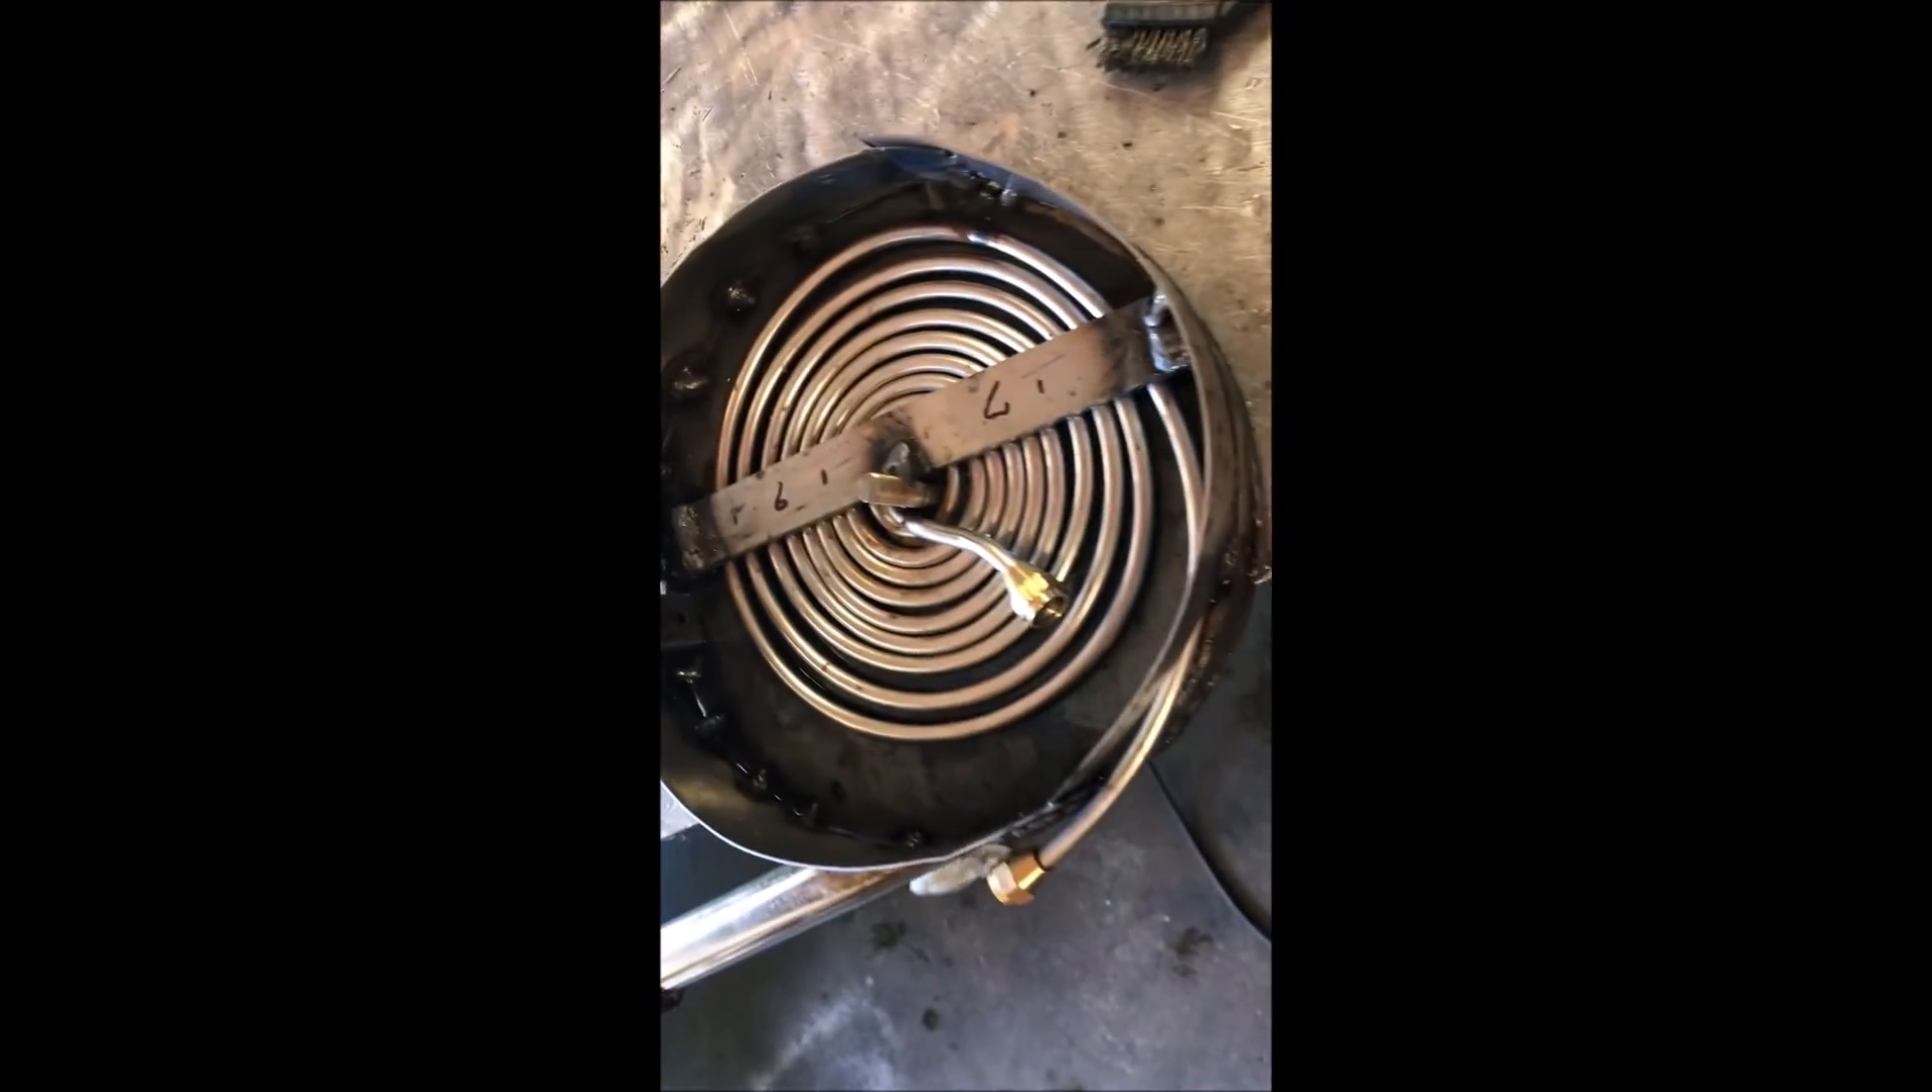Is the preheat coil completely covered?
No.